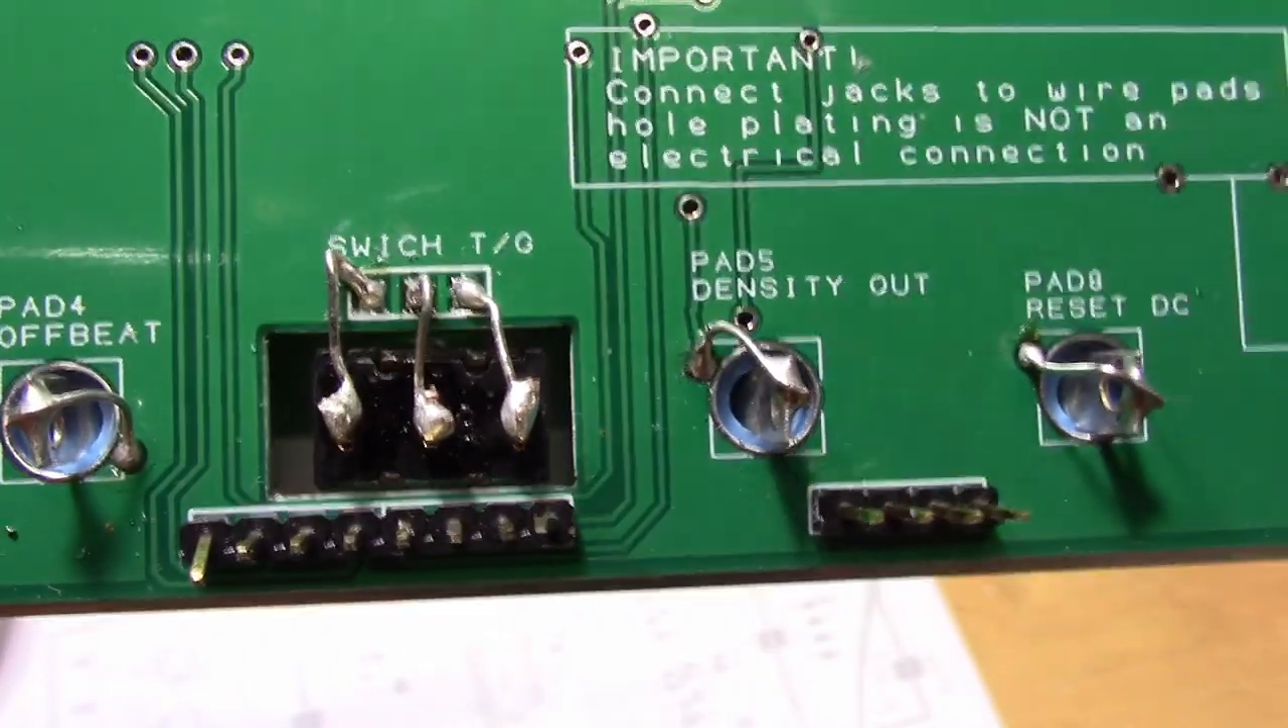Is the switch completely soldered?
Yes.